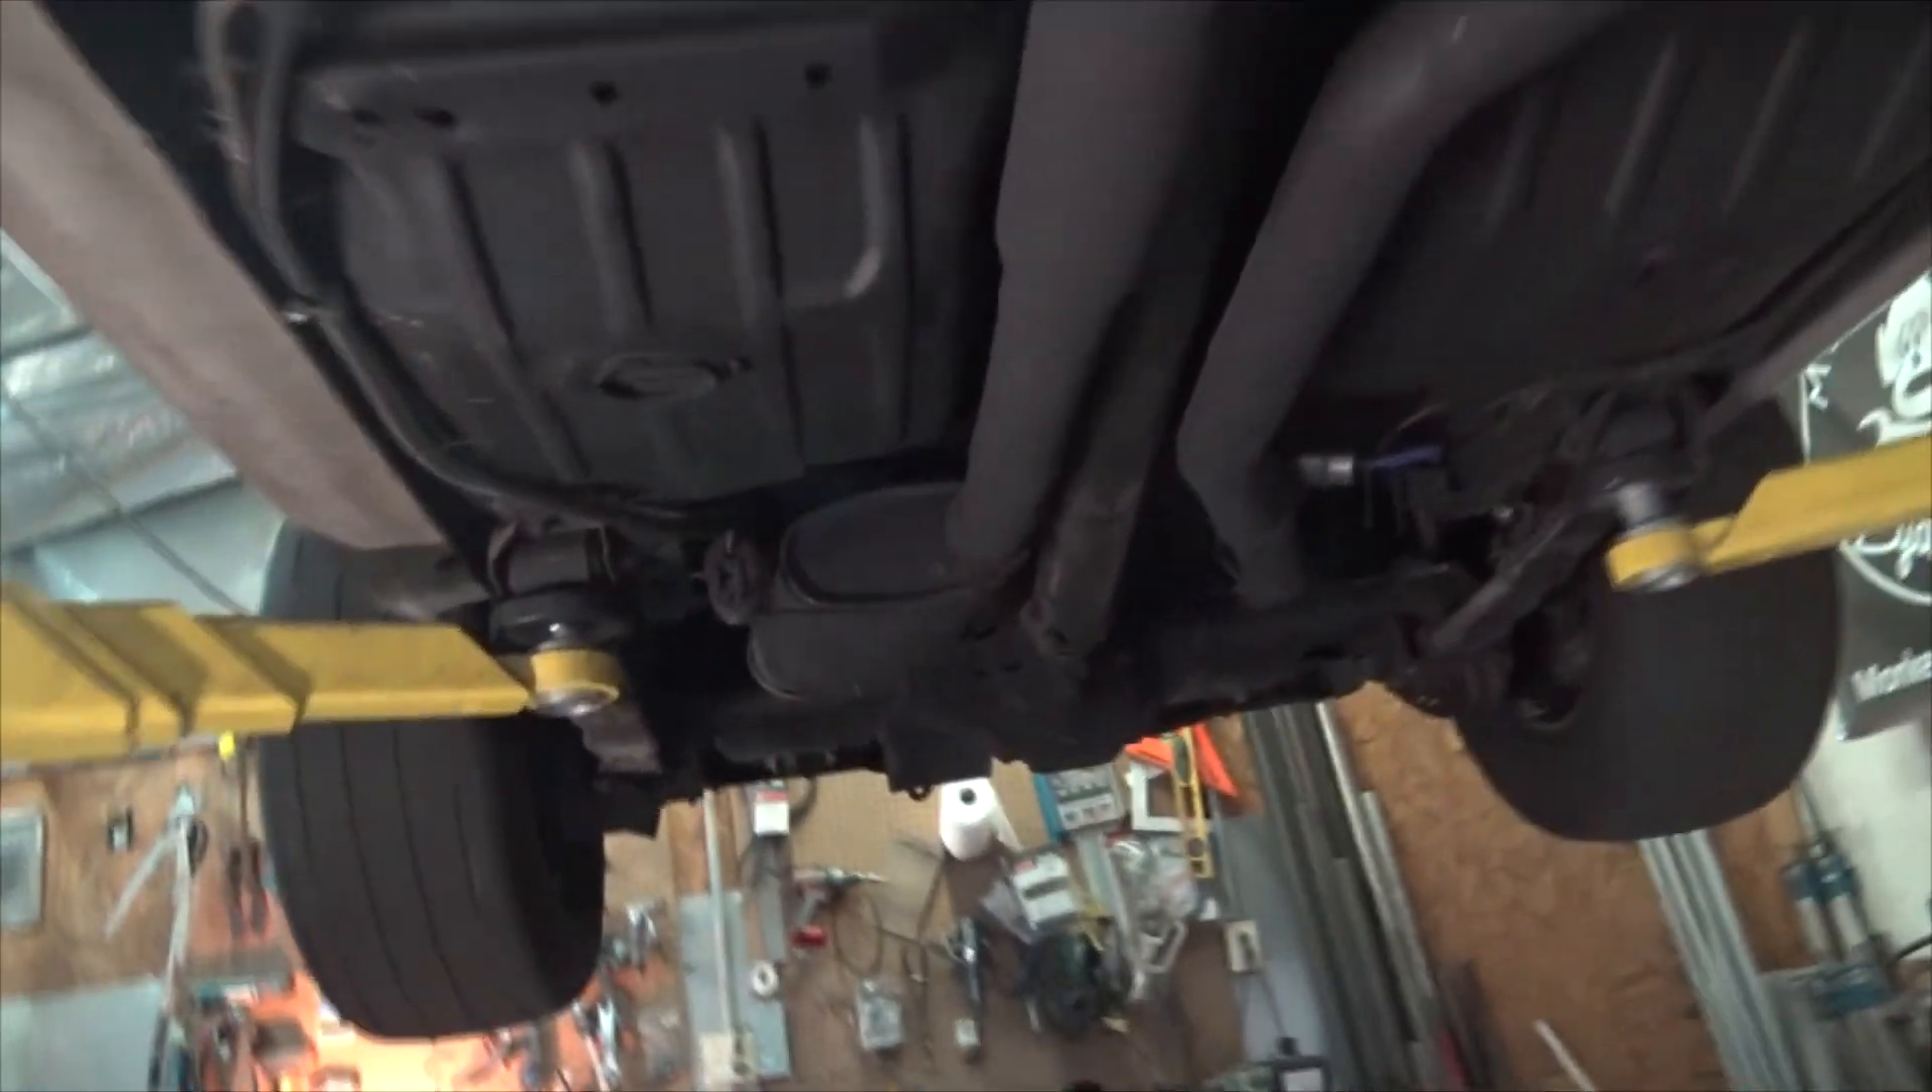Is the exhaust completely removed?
No.